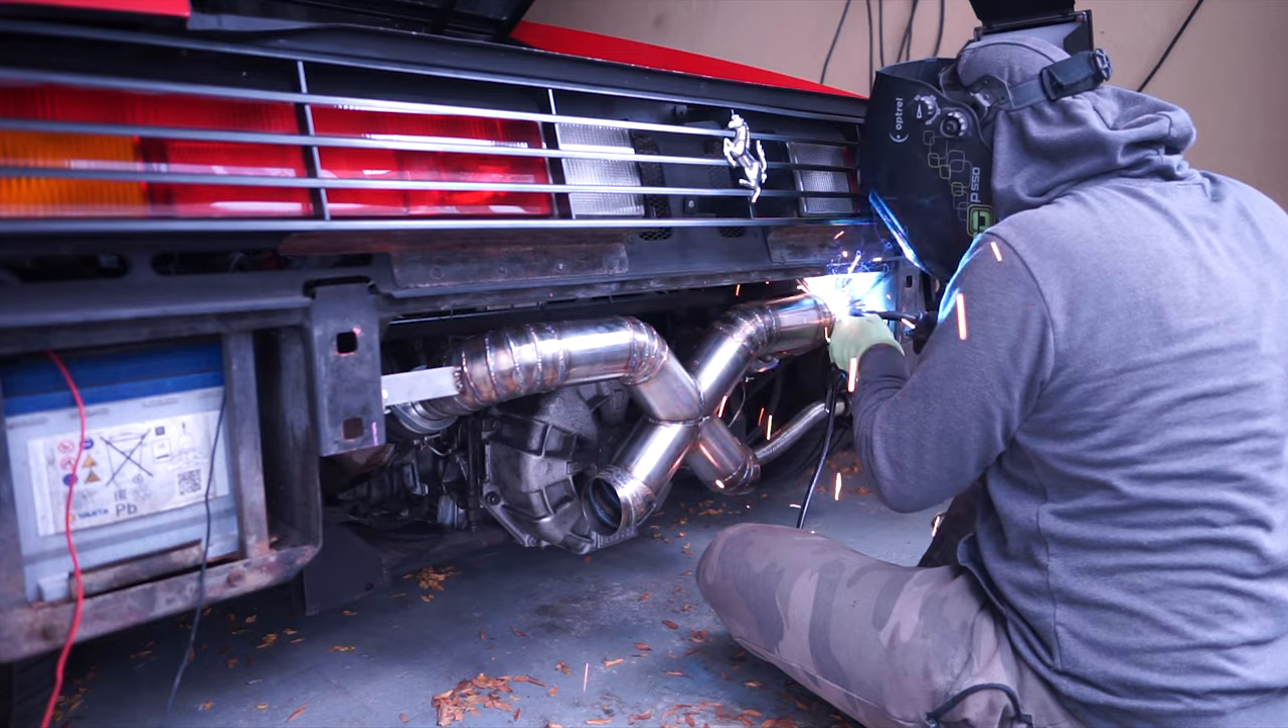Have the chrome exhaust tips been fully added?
No.